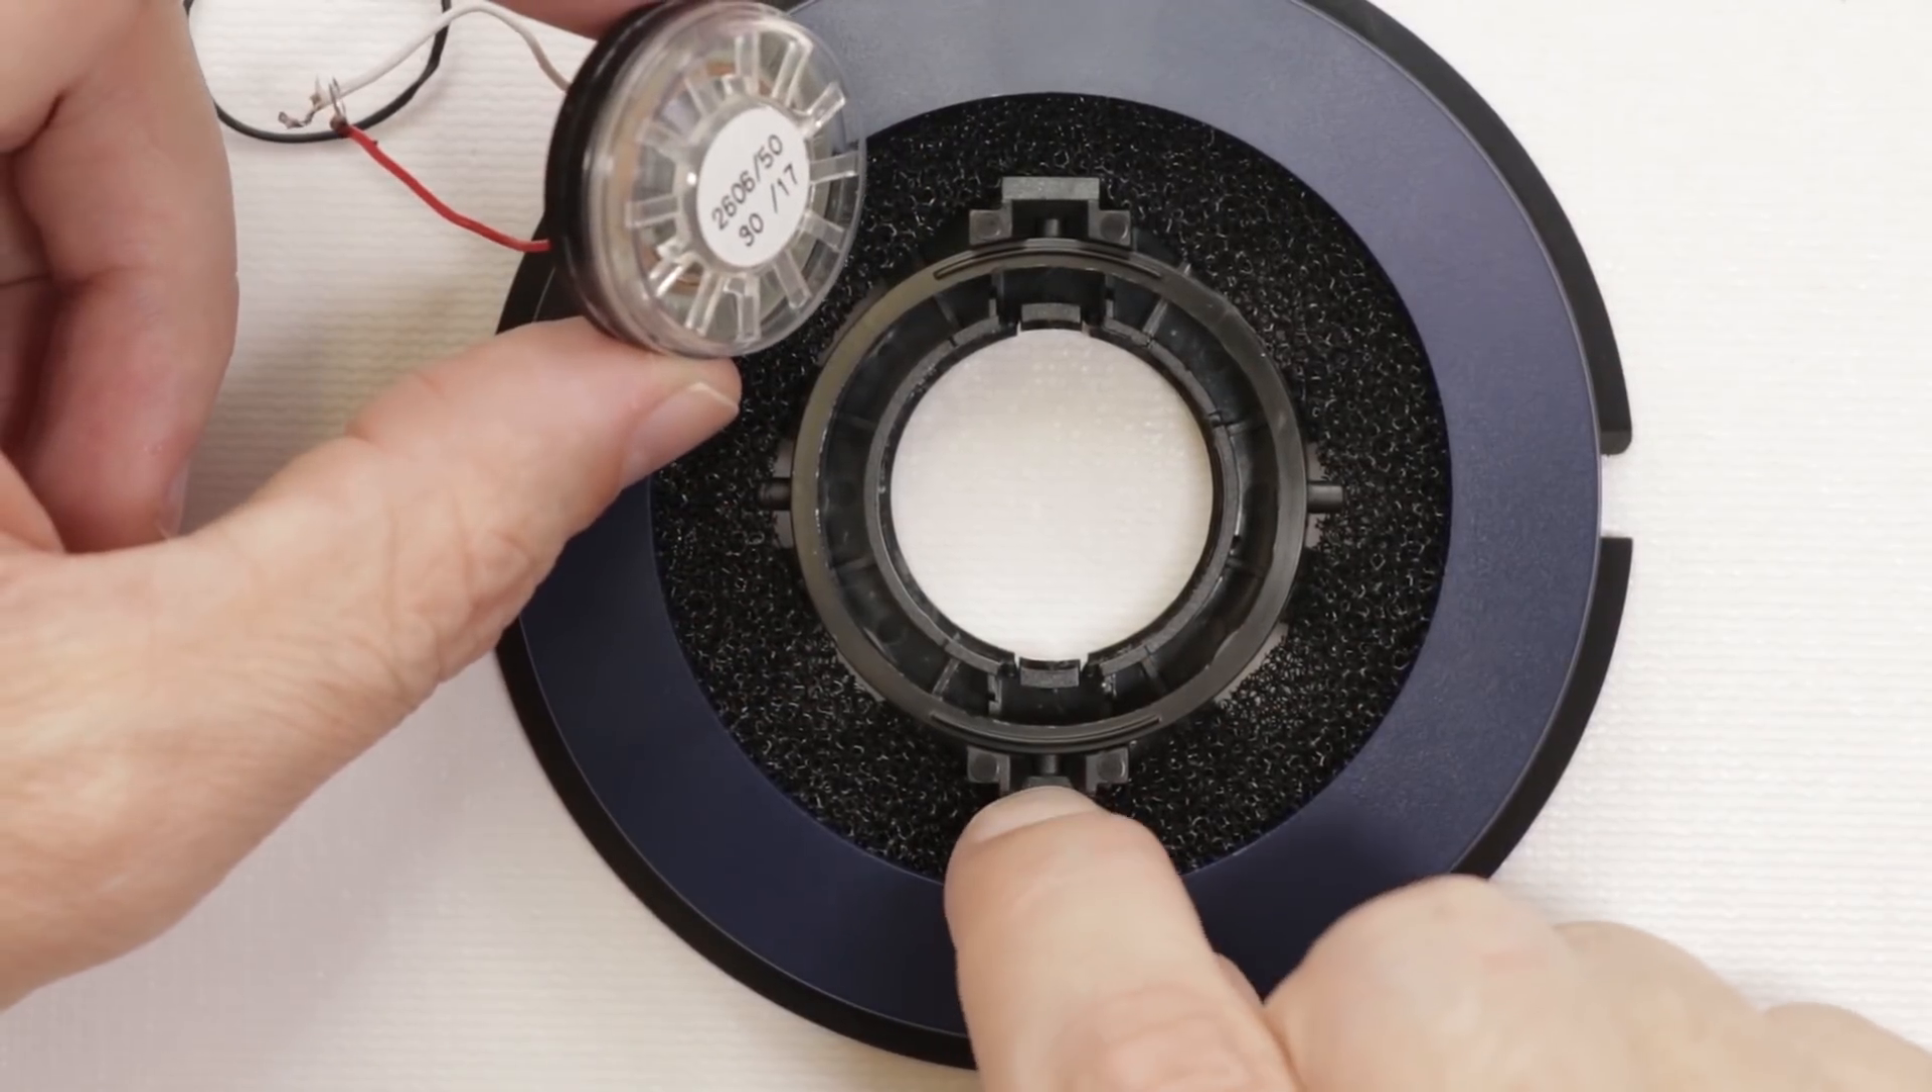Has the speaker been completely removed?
Yes.